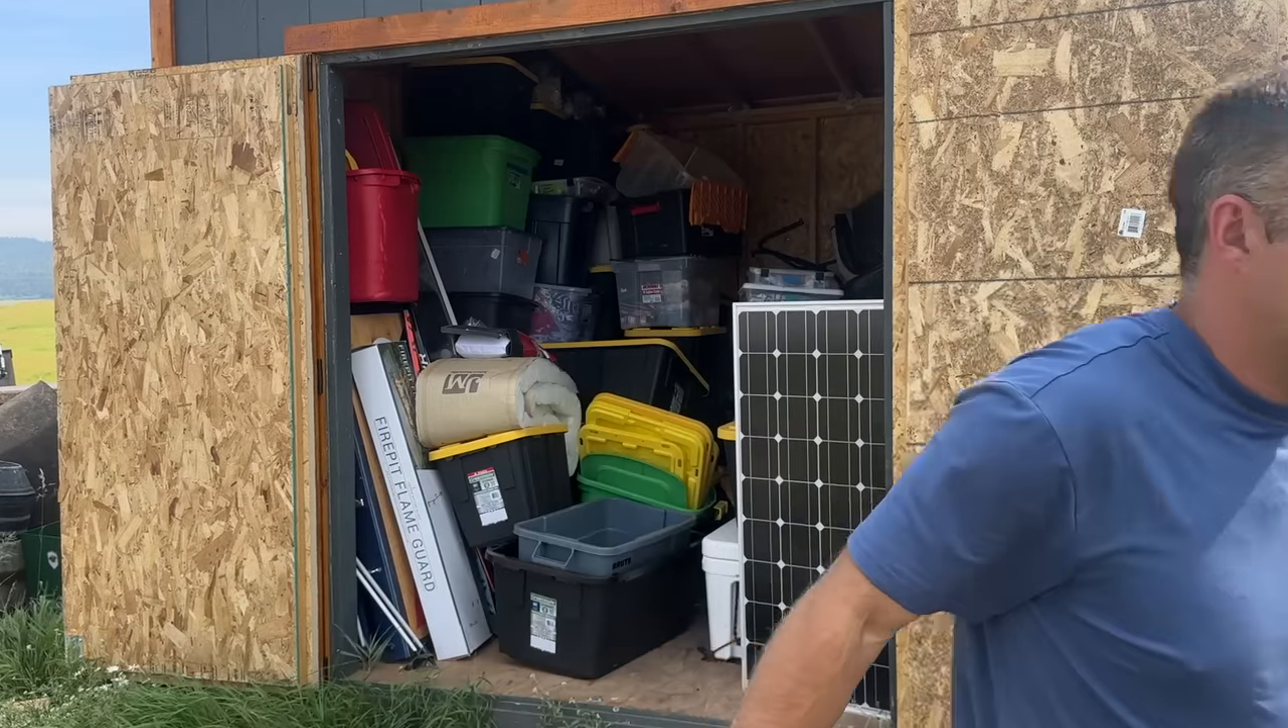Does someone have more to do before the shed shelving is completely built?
Yes.